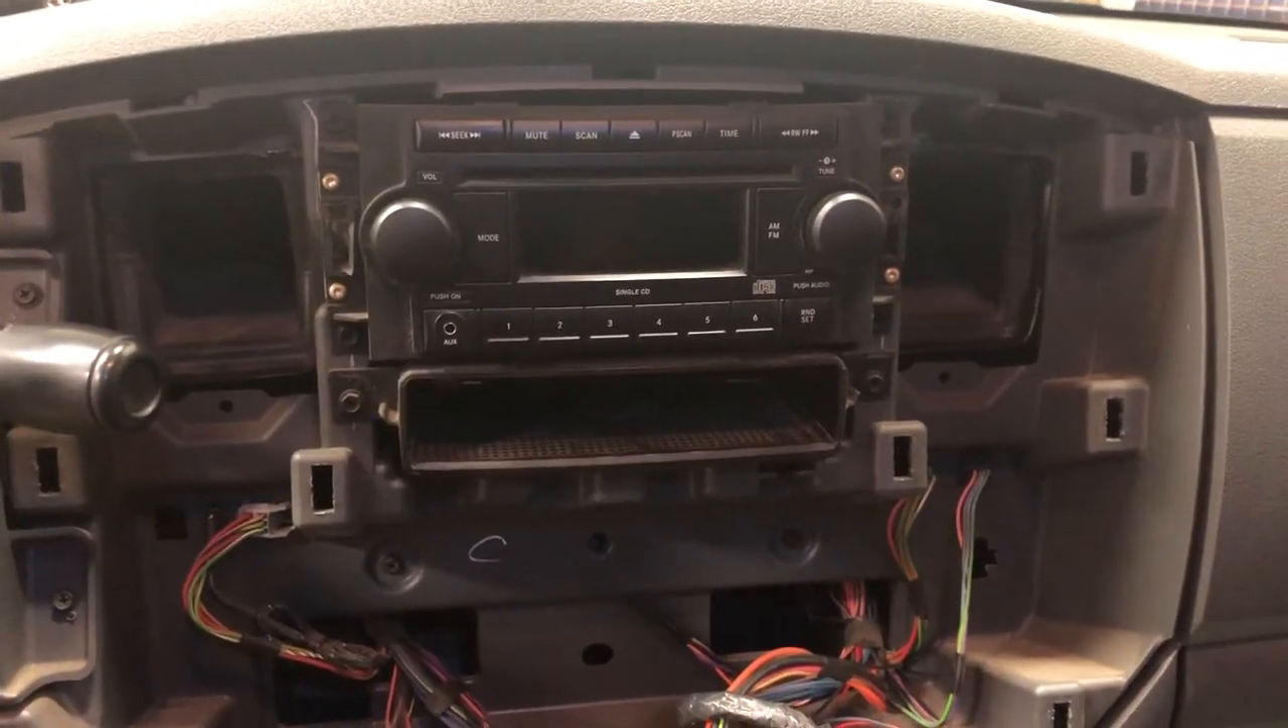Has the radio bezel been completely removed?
Yes.